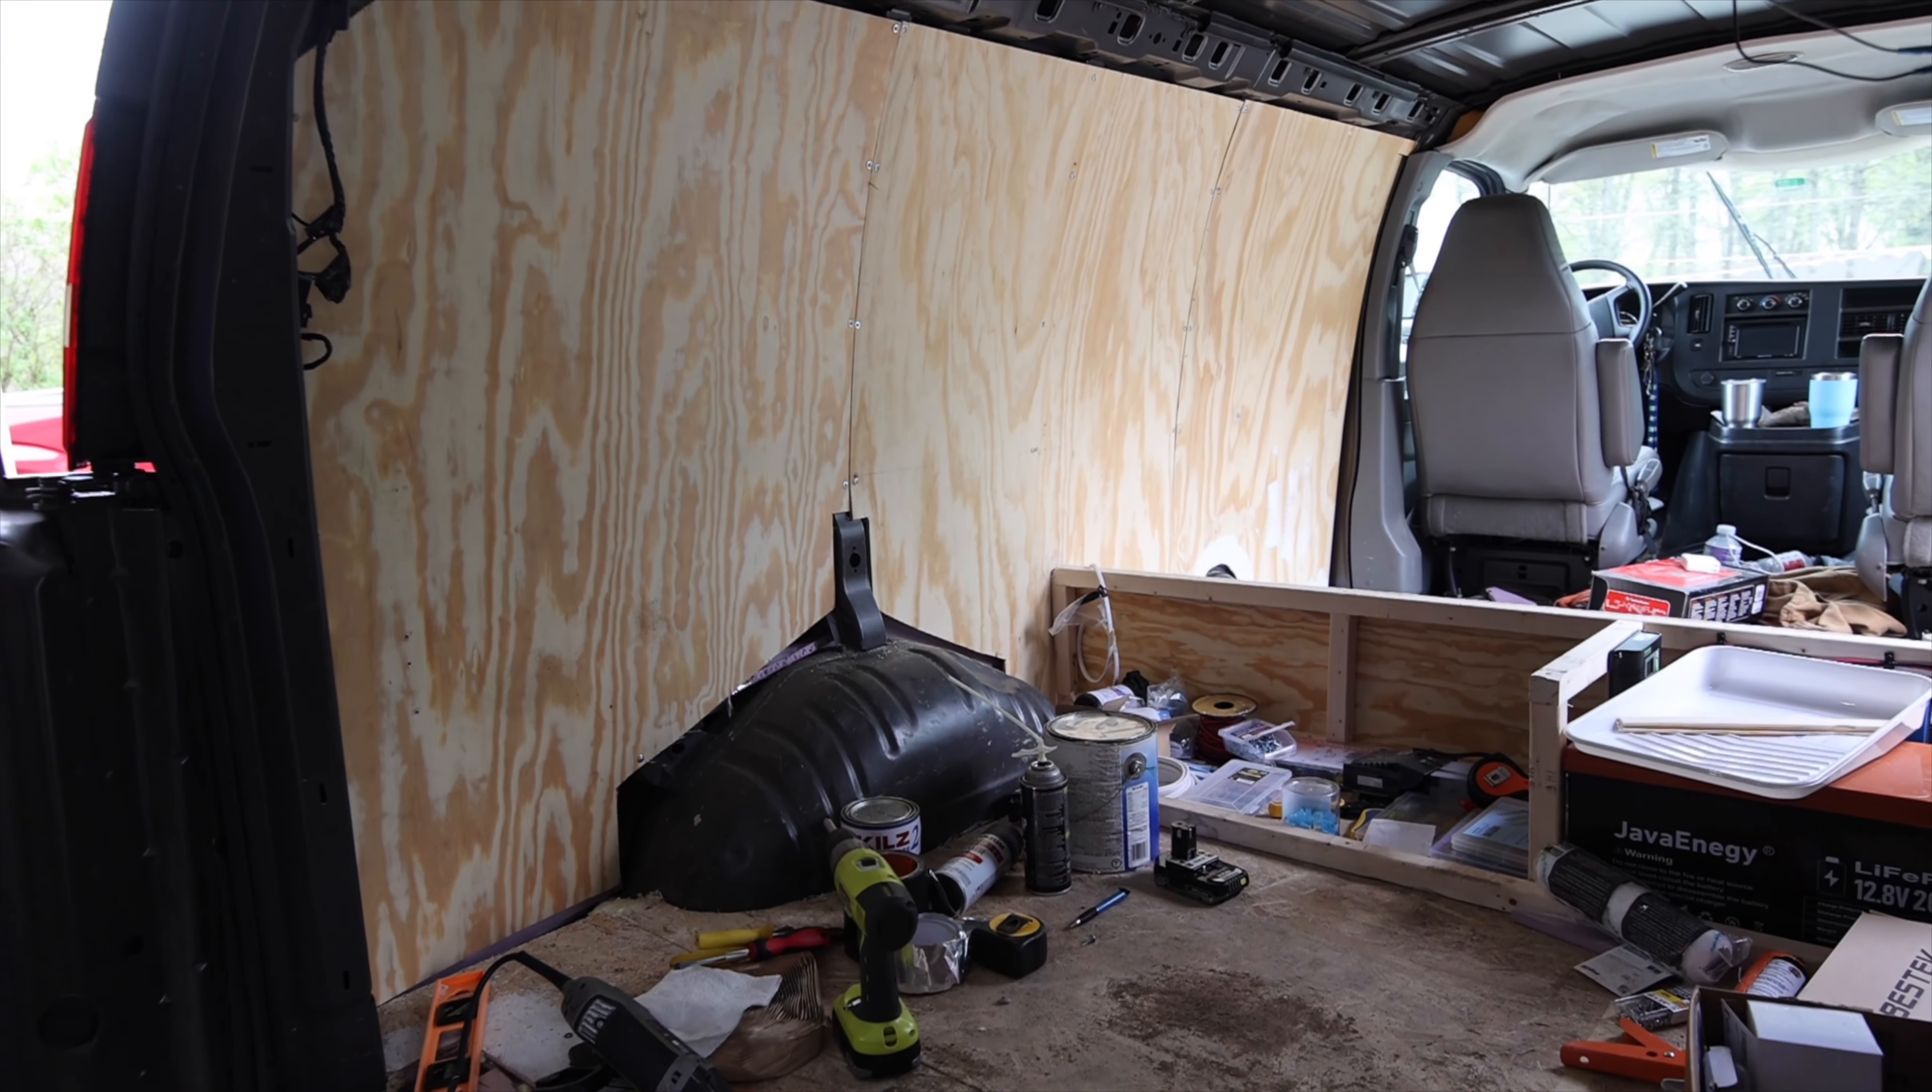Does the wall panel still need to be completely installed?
No.